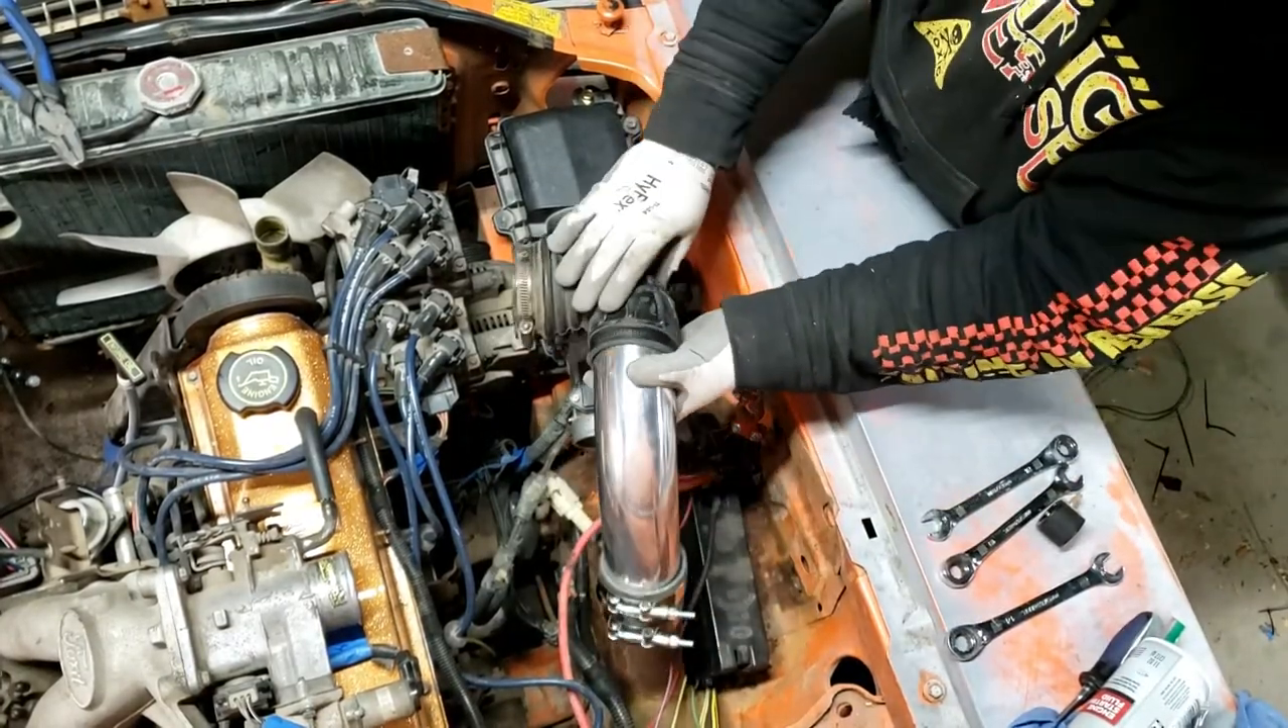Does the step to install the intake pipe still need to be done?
Yes.